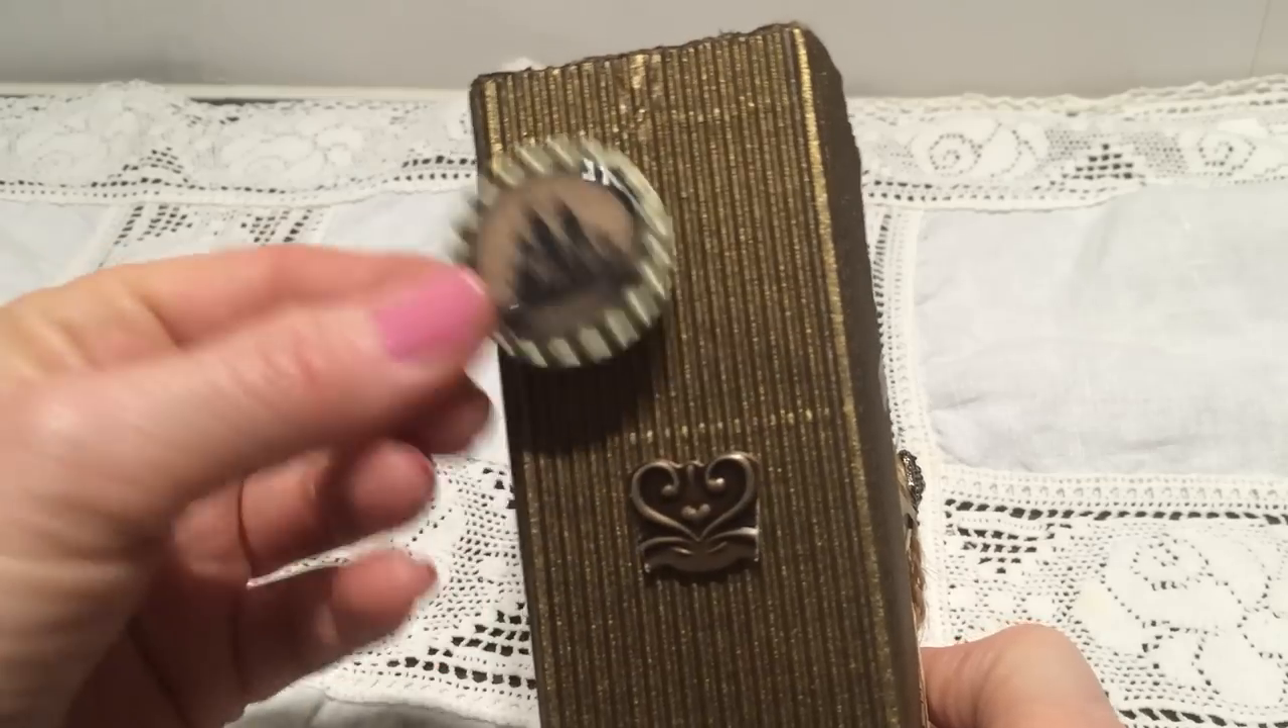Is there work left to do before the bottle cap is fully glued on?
Yes.